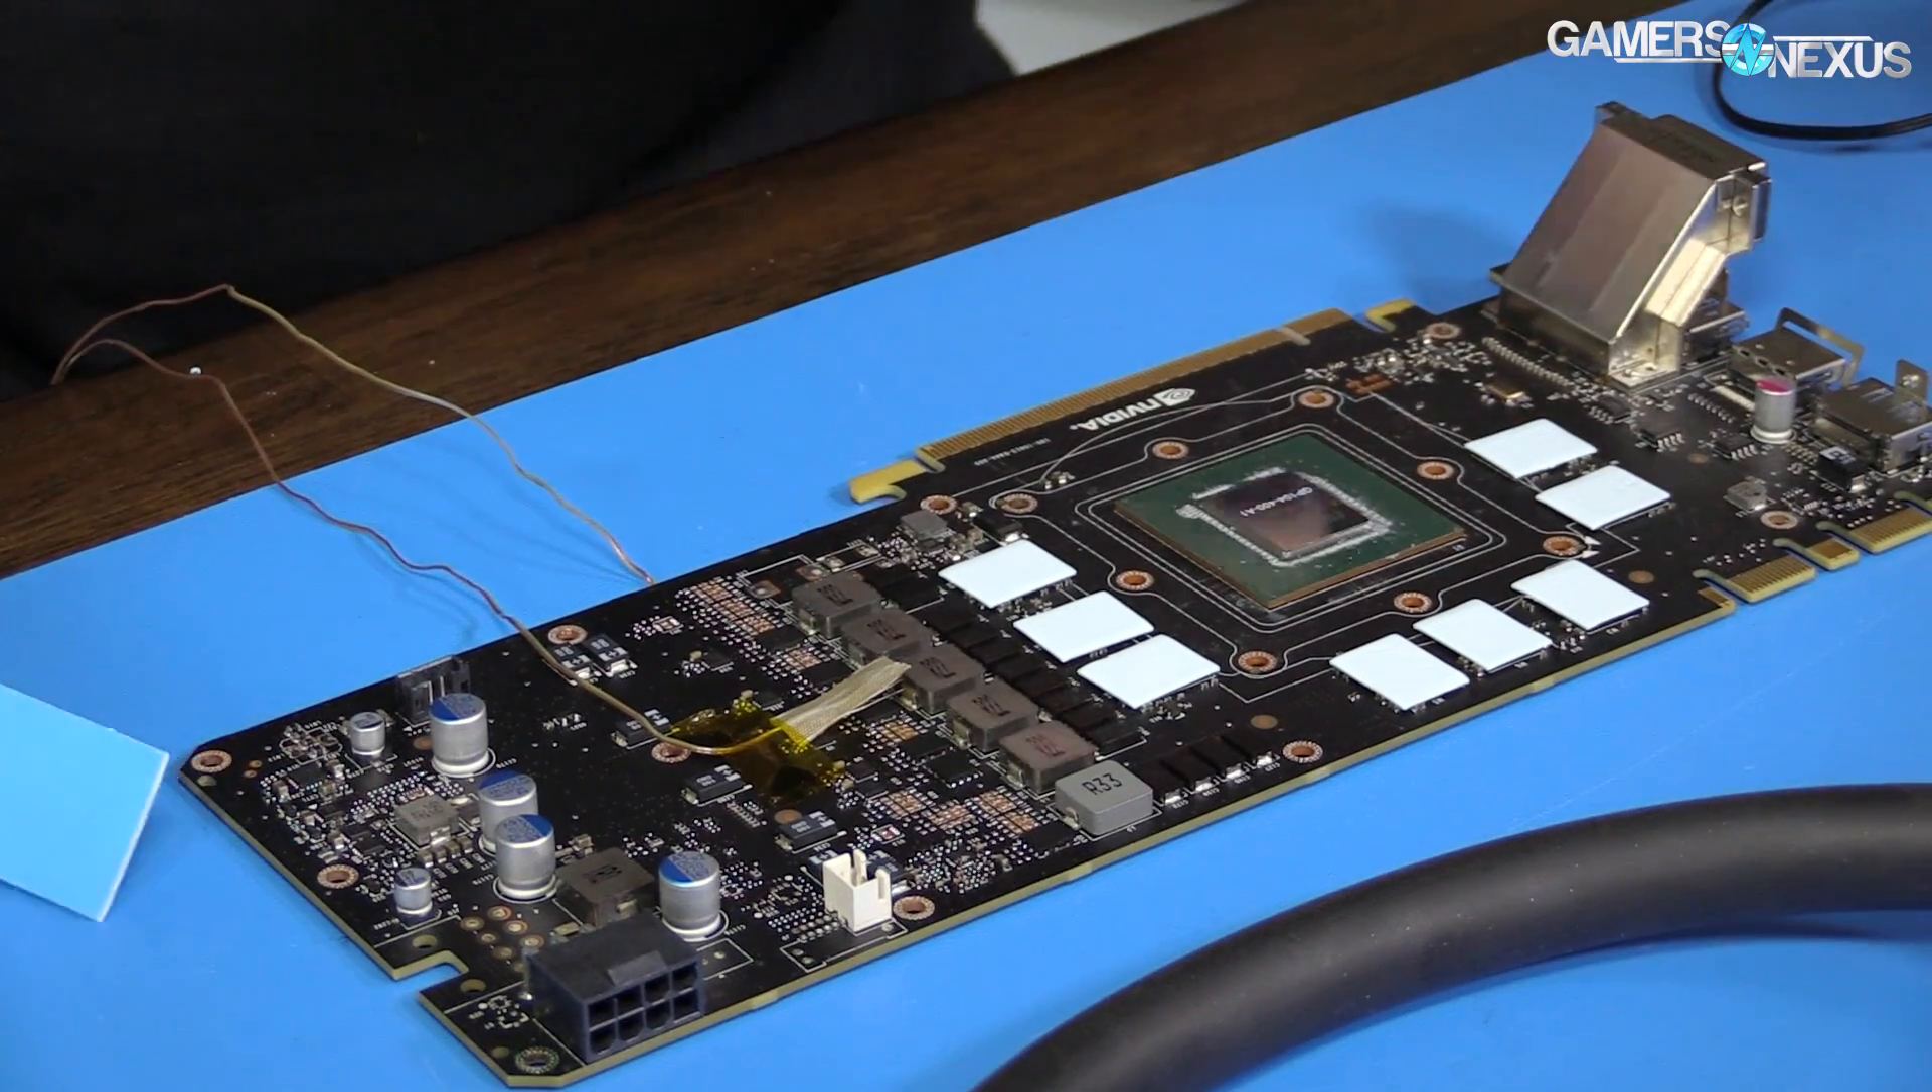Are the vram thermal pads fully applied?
Yes.